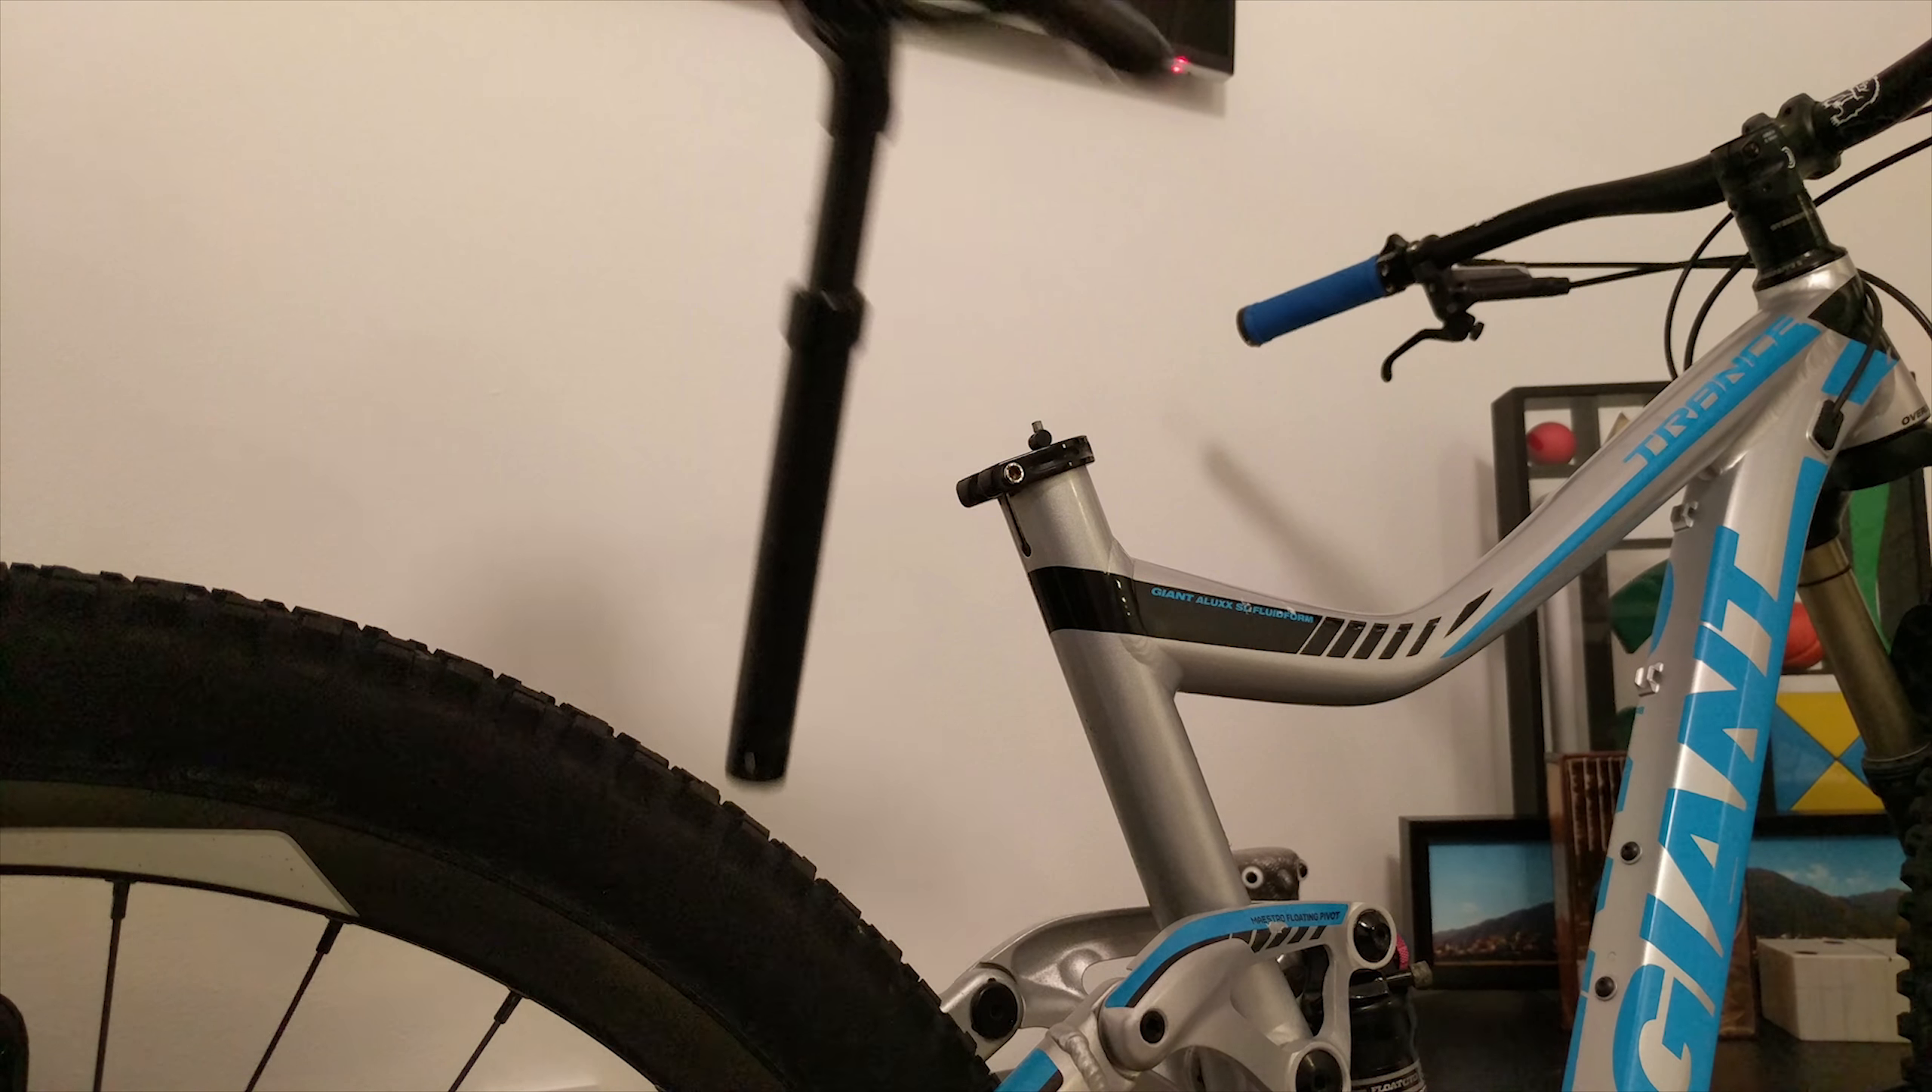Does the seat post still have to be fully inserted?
Yes.